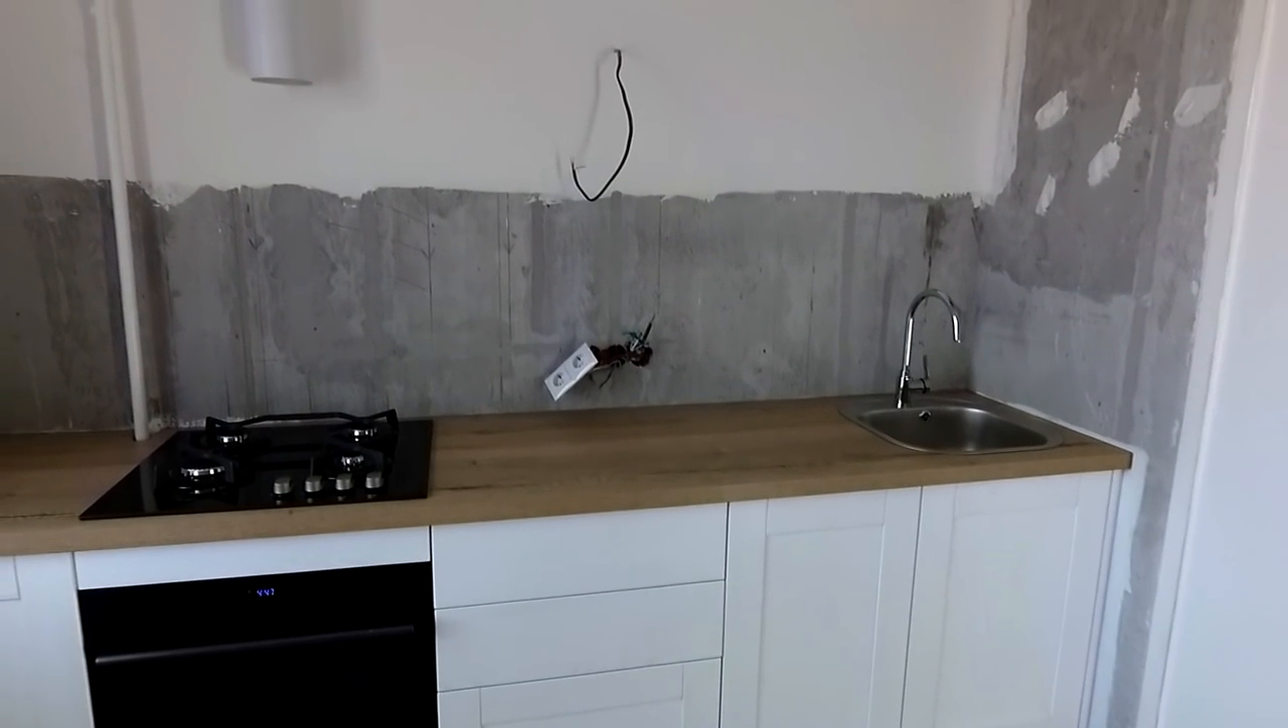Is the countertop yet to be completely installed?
No.